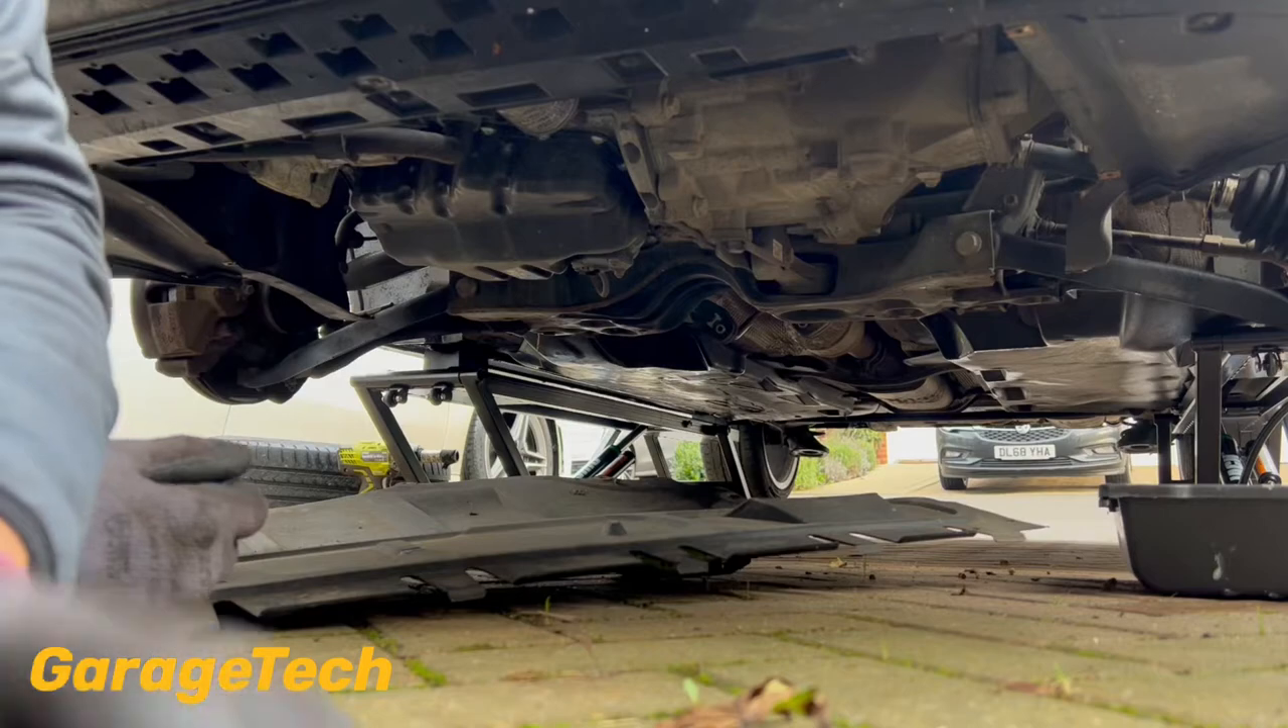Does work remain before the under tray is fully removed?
No.